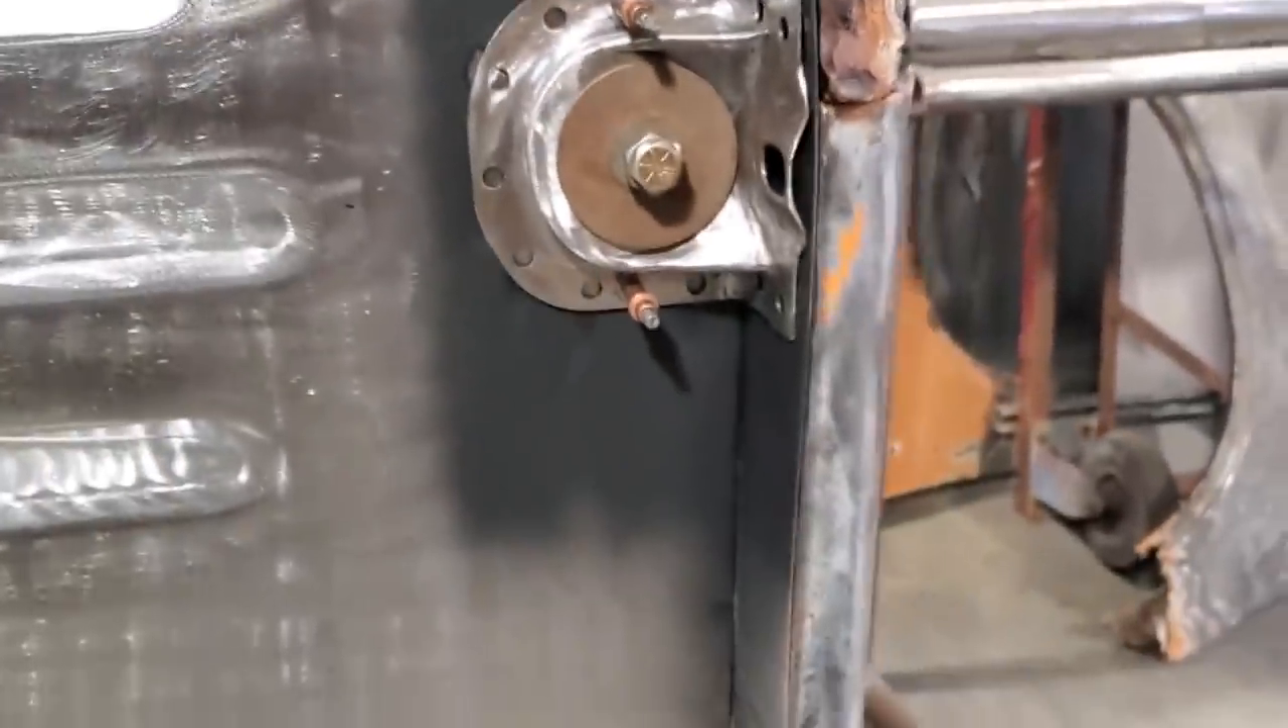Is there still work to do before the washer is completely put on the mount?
No.